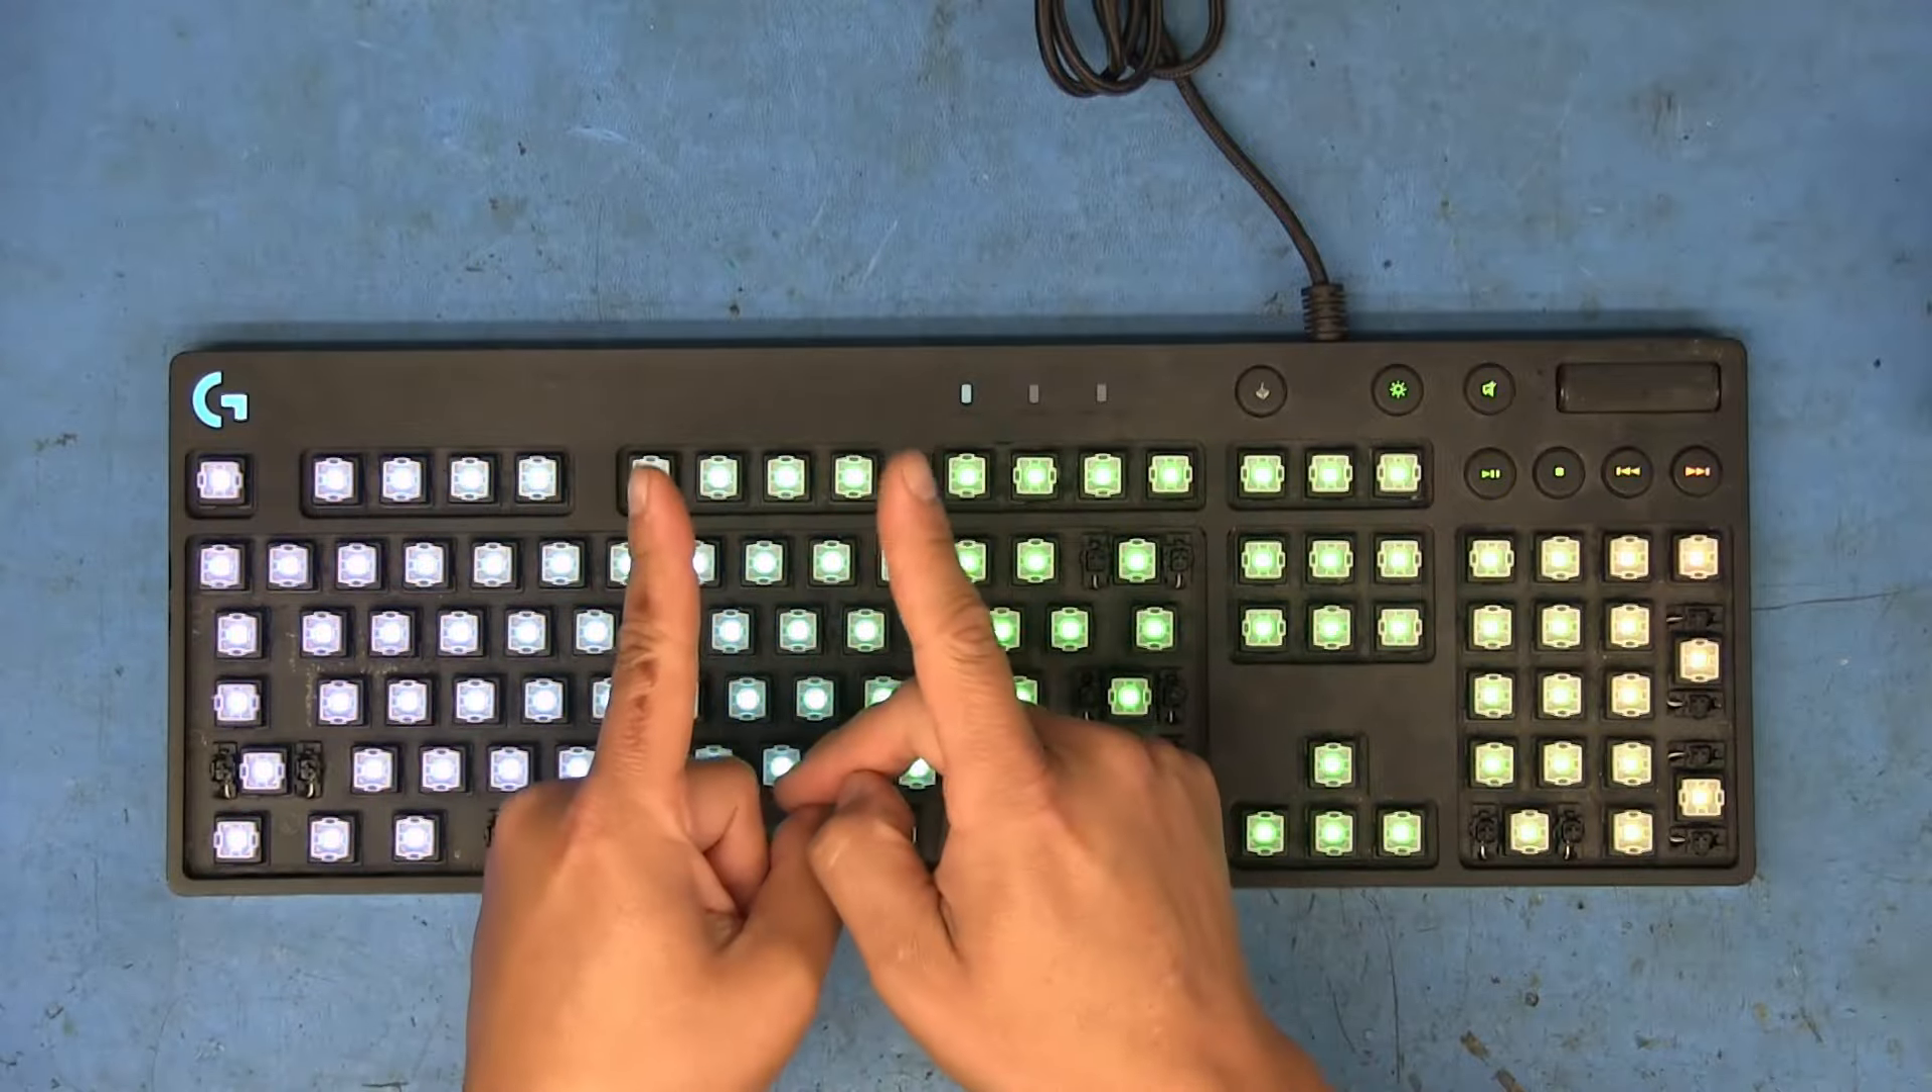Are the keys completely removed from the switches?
Yes.